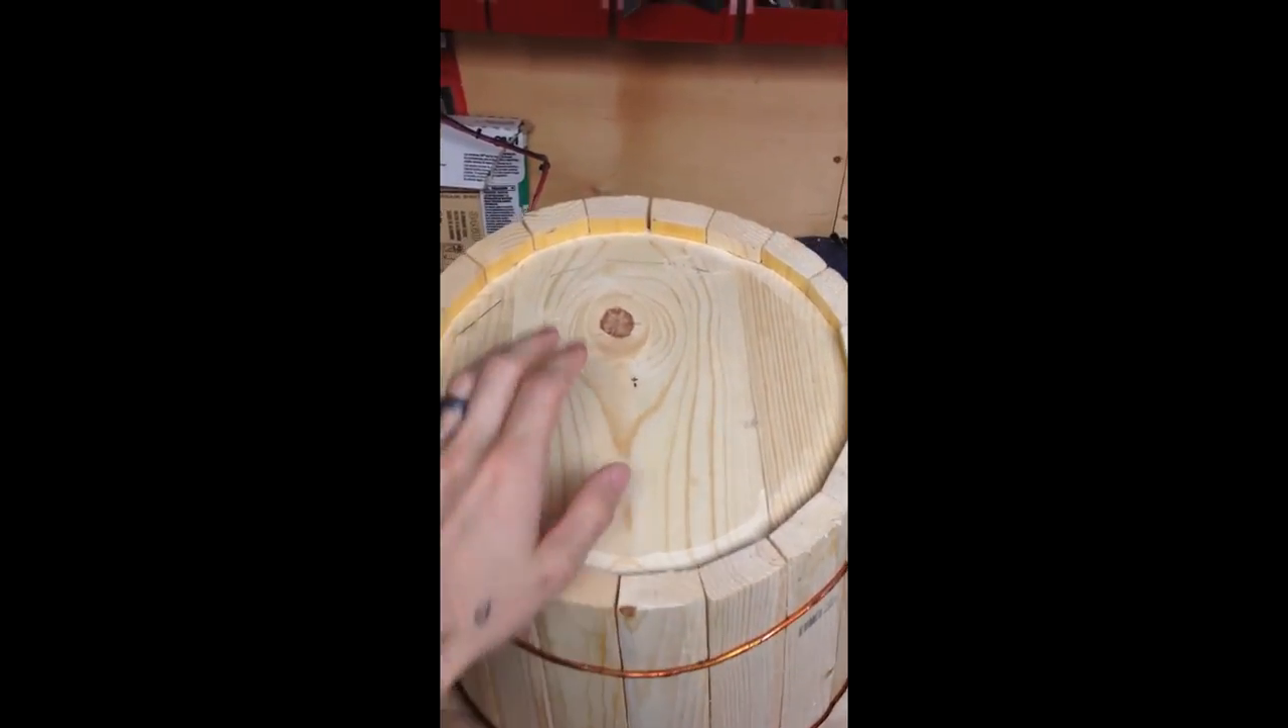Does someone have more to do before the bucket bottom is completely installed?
No.